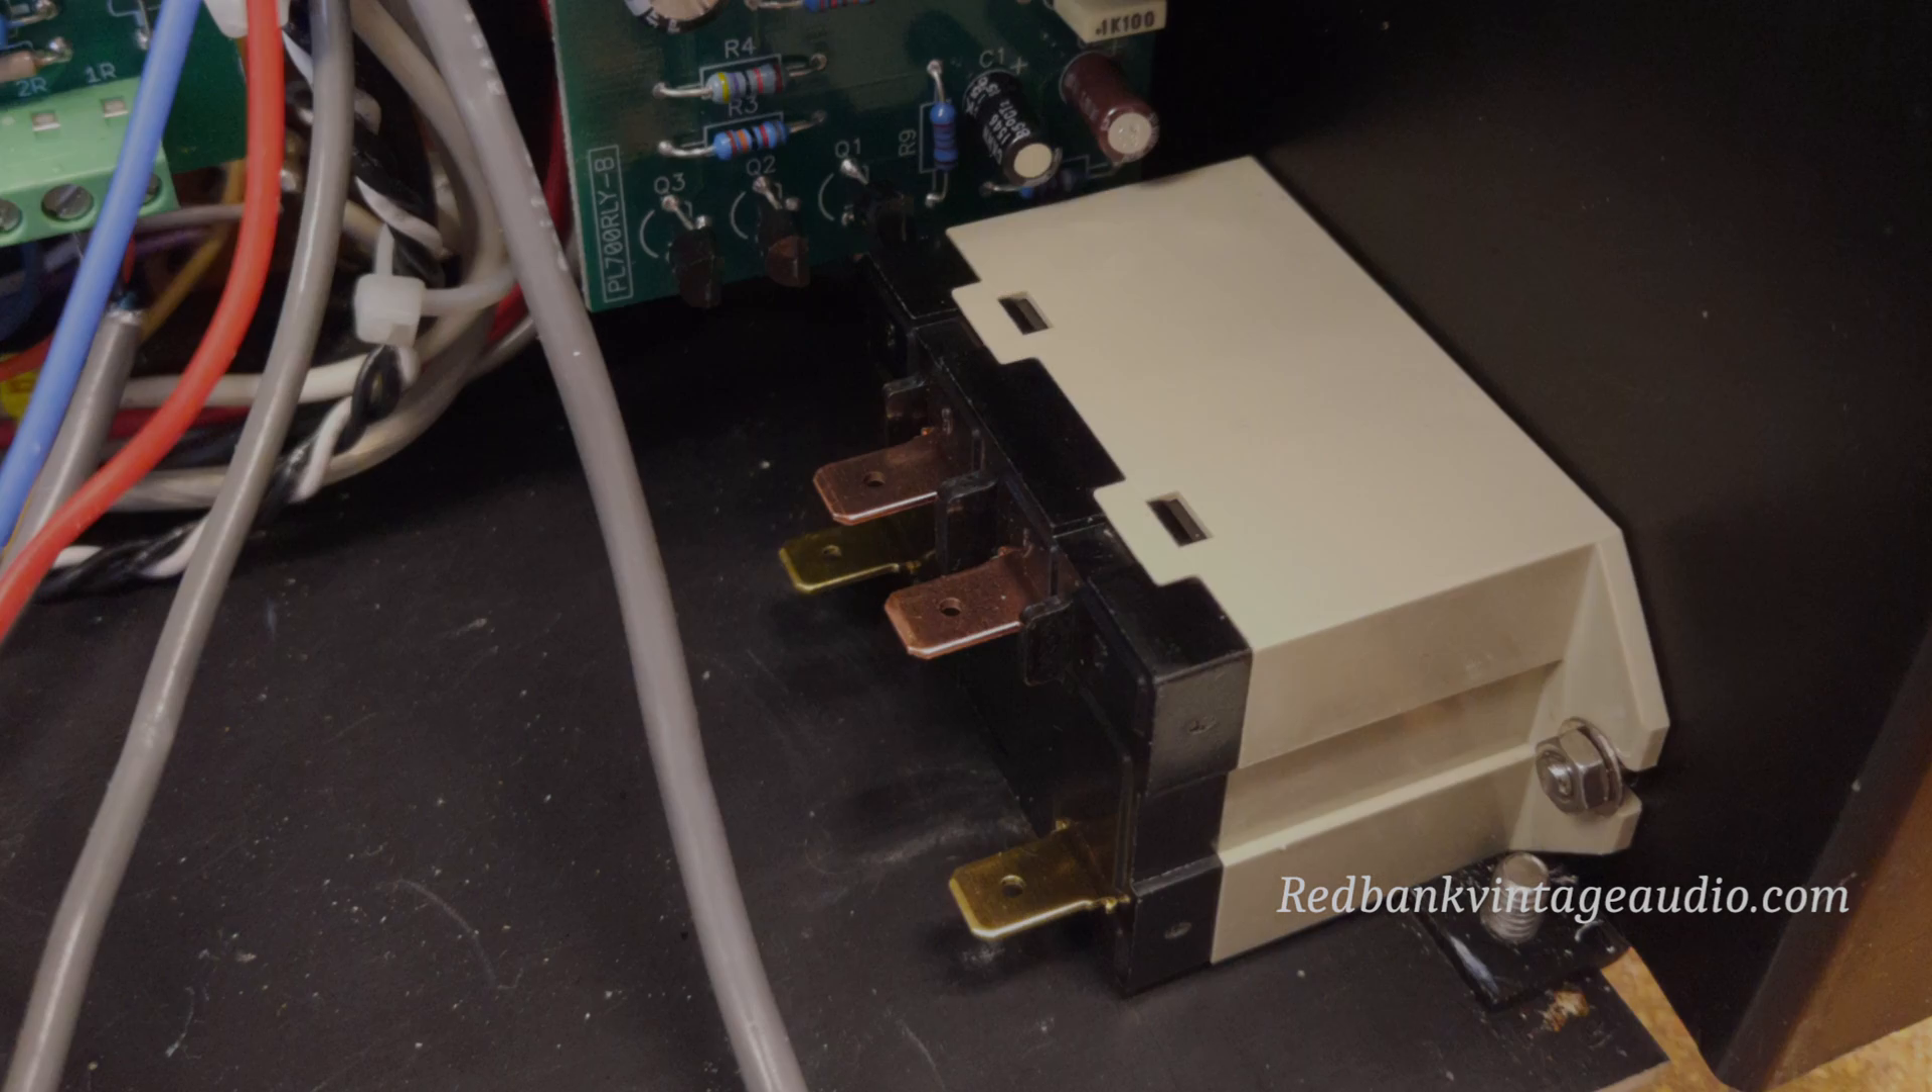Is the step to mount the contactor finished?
Yes.